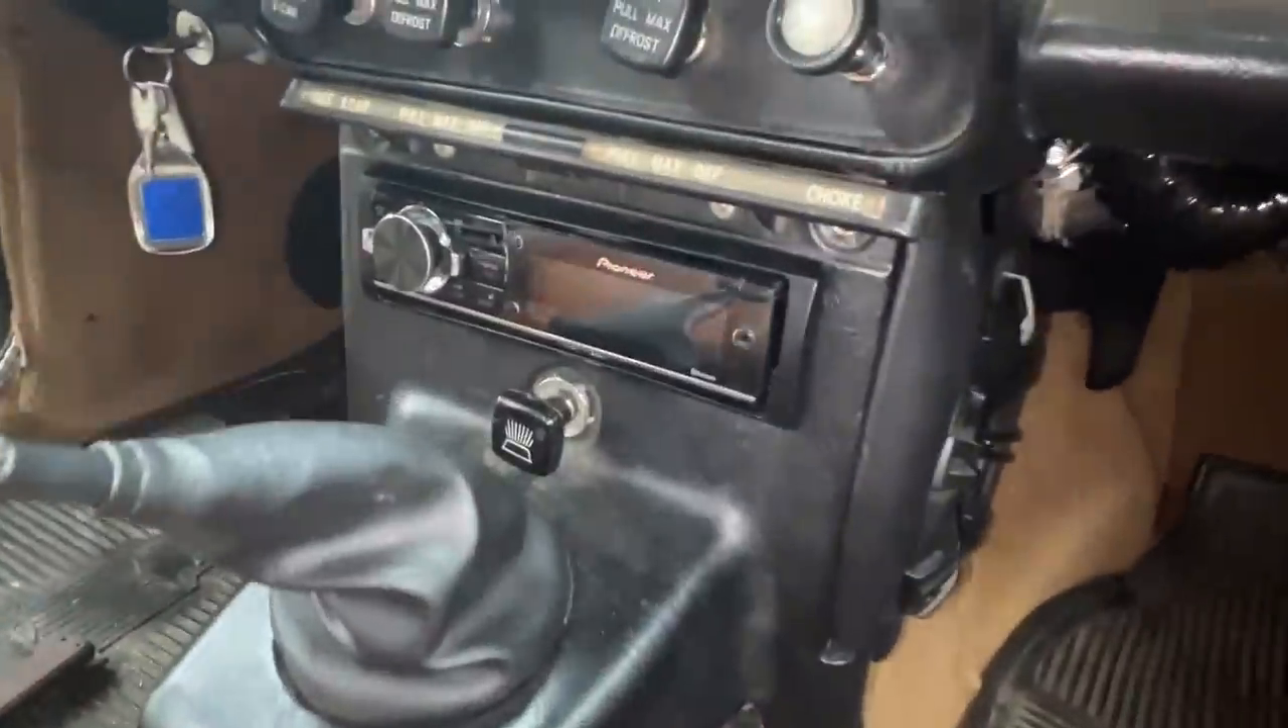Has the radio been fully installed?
Yes.